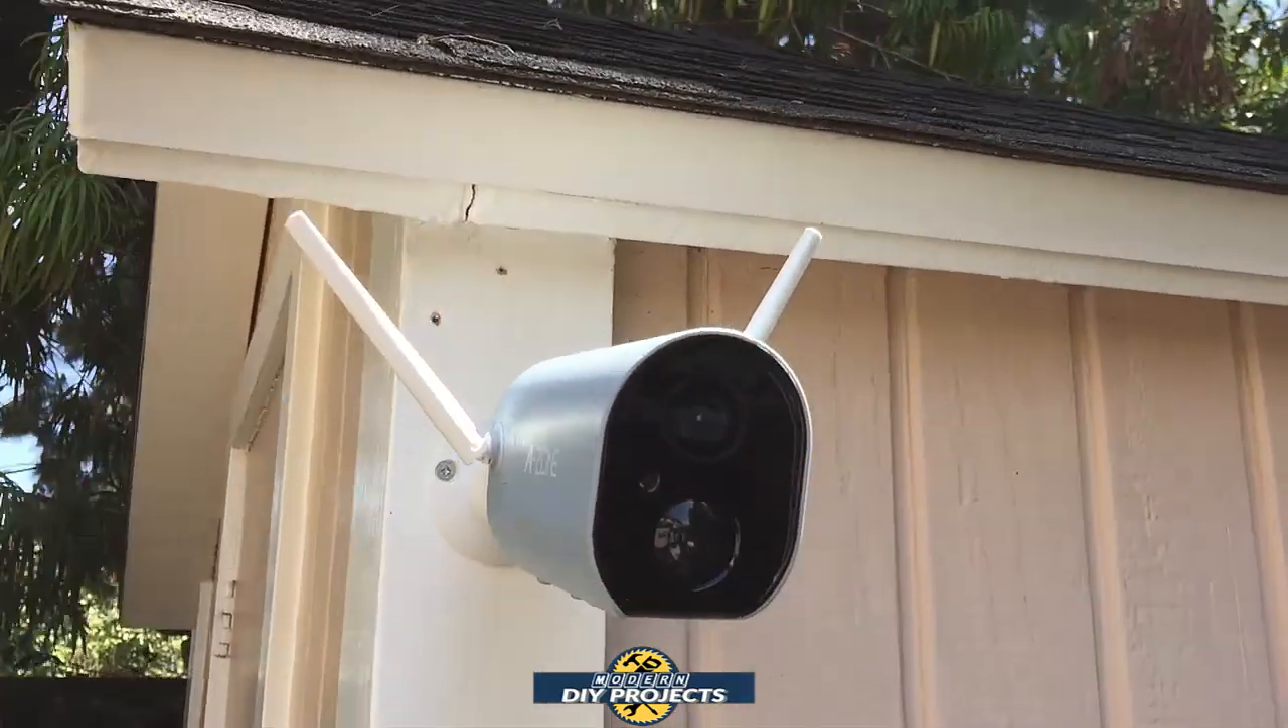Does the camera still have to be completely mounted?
No.